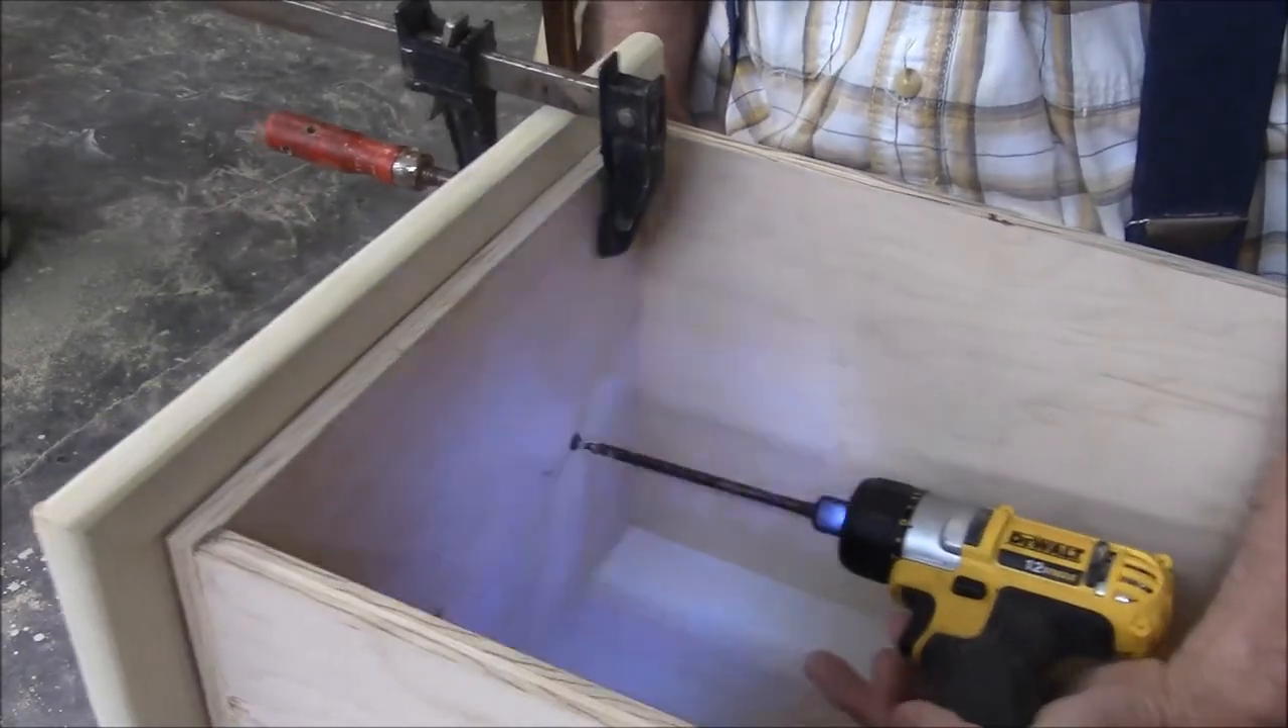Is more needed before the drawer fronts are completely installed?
Yes.